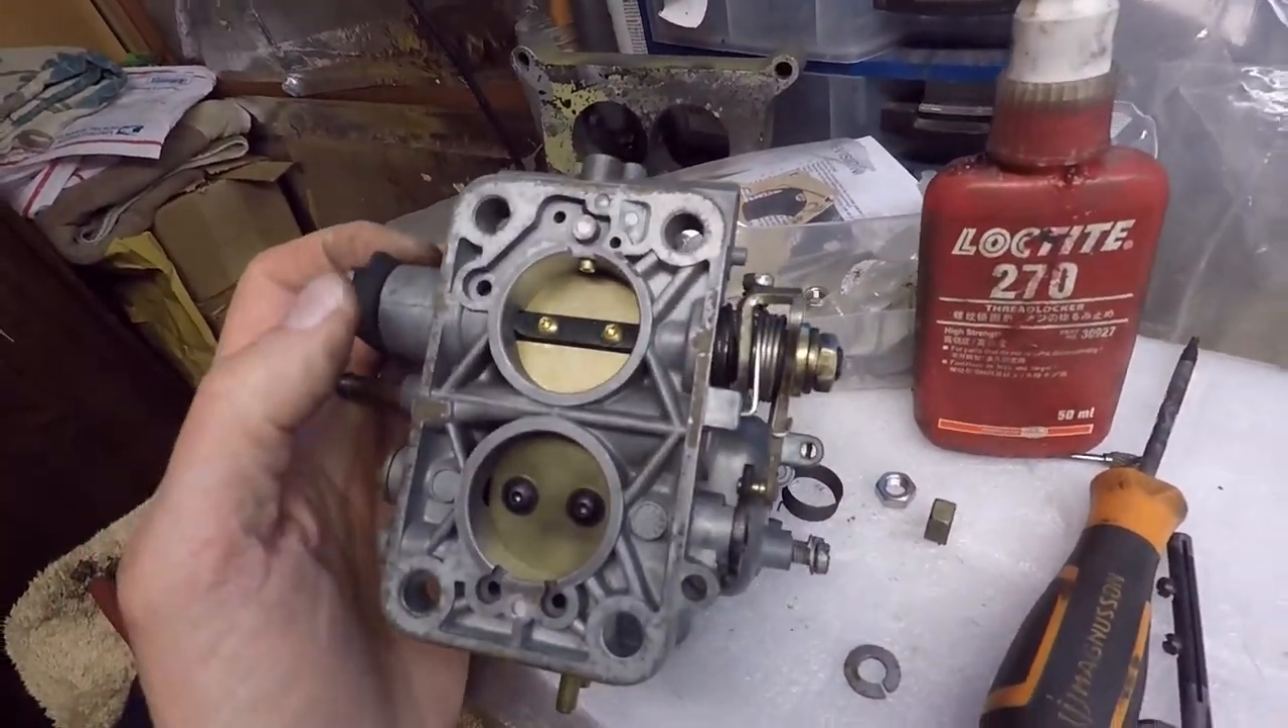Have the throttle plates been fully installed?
Yes.